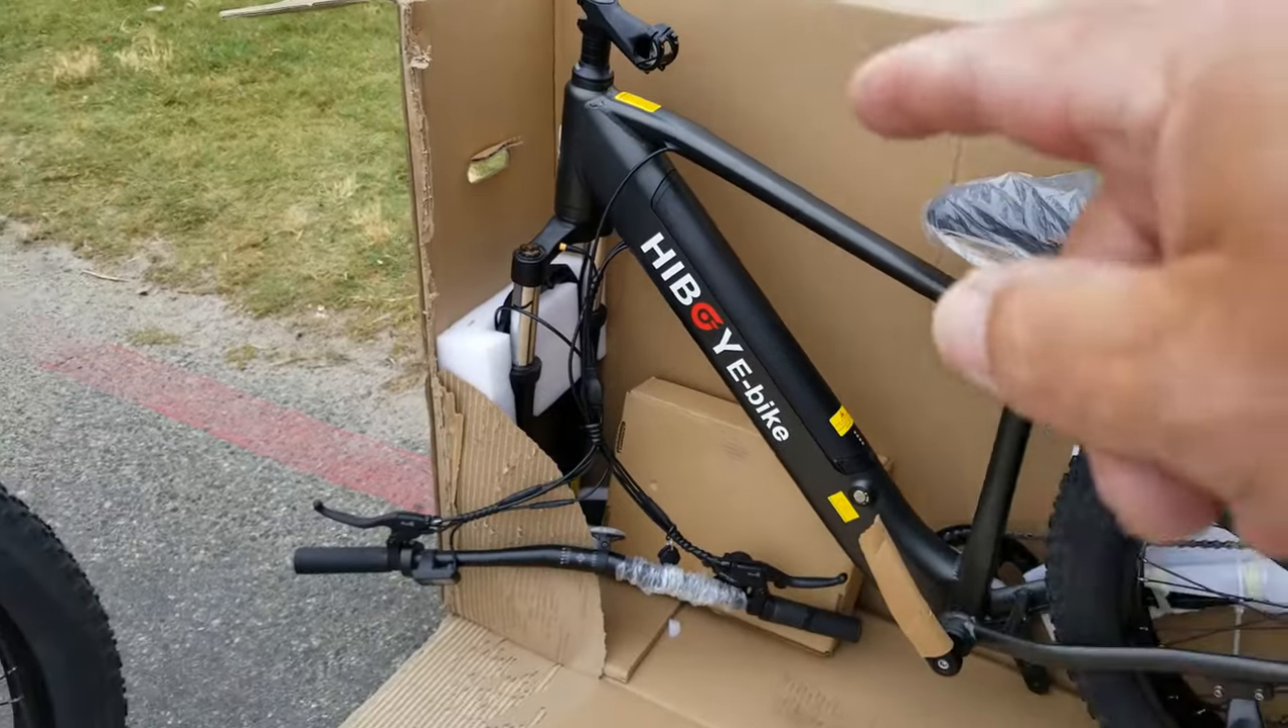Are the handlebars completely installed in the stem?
No.